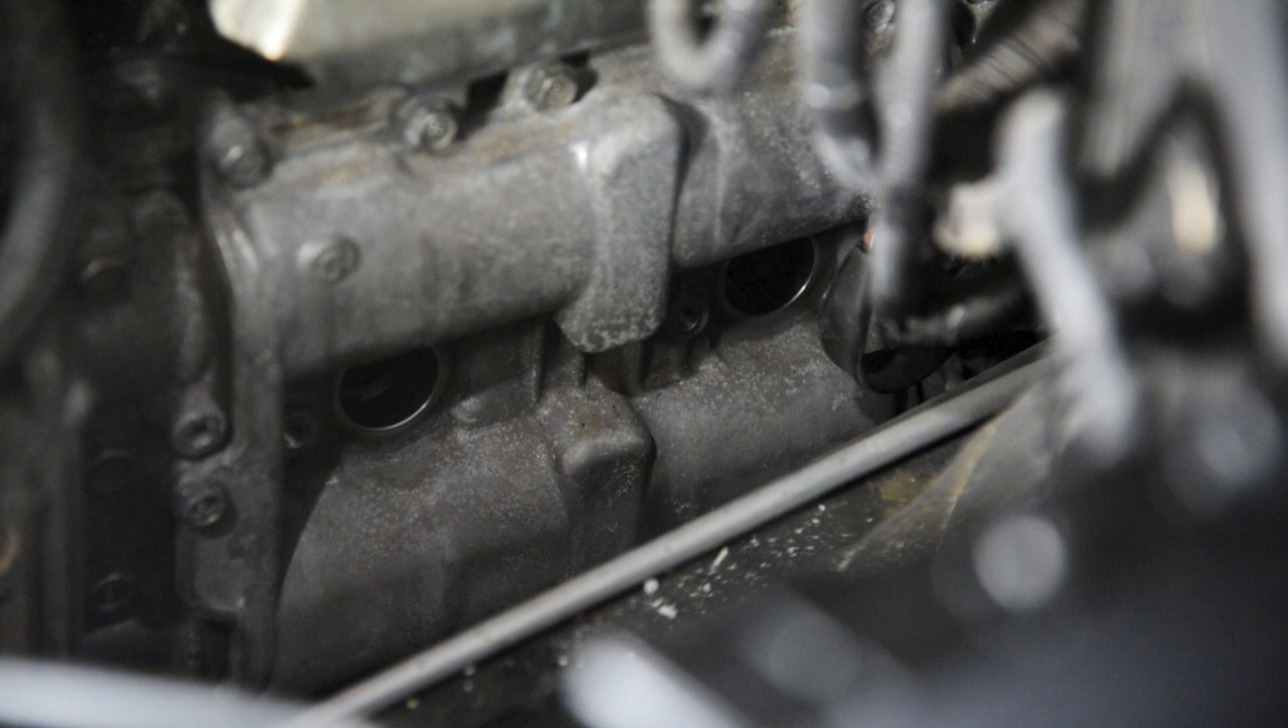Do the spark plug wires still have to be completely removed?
No.